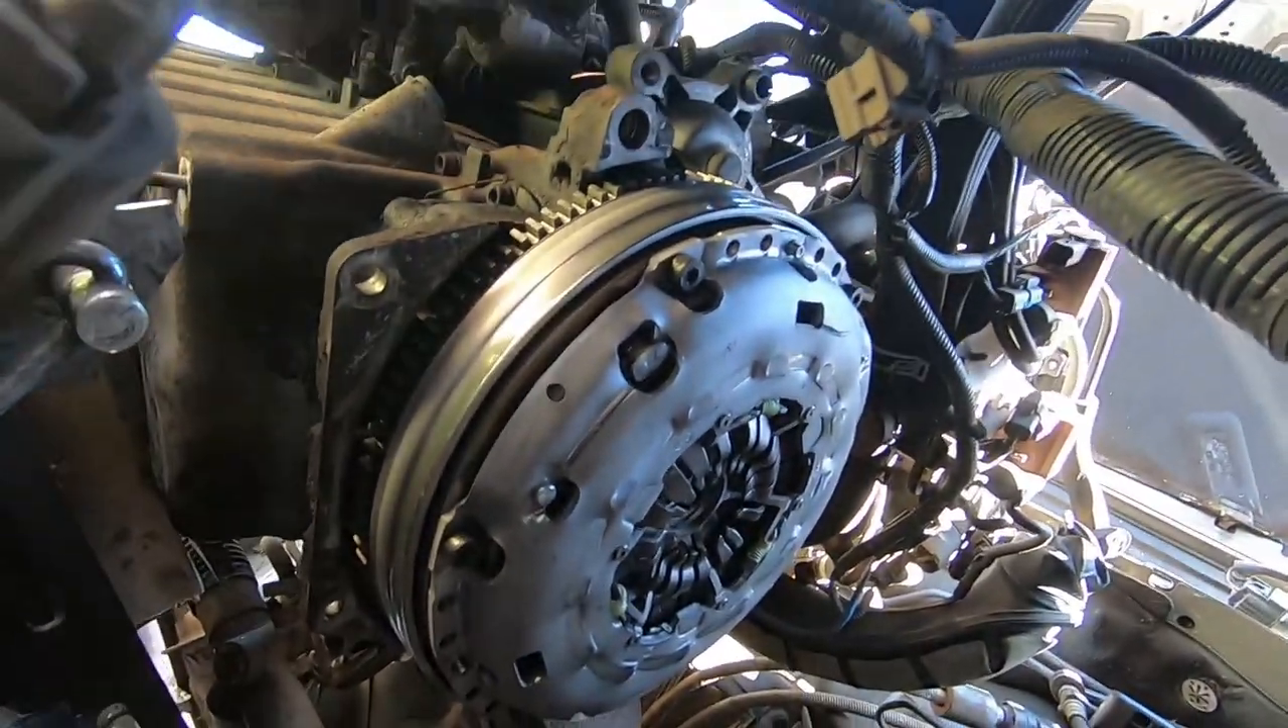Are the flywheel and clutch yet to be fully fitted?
No.